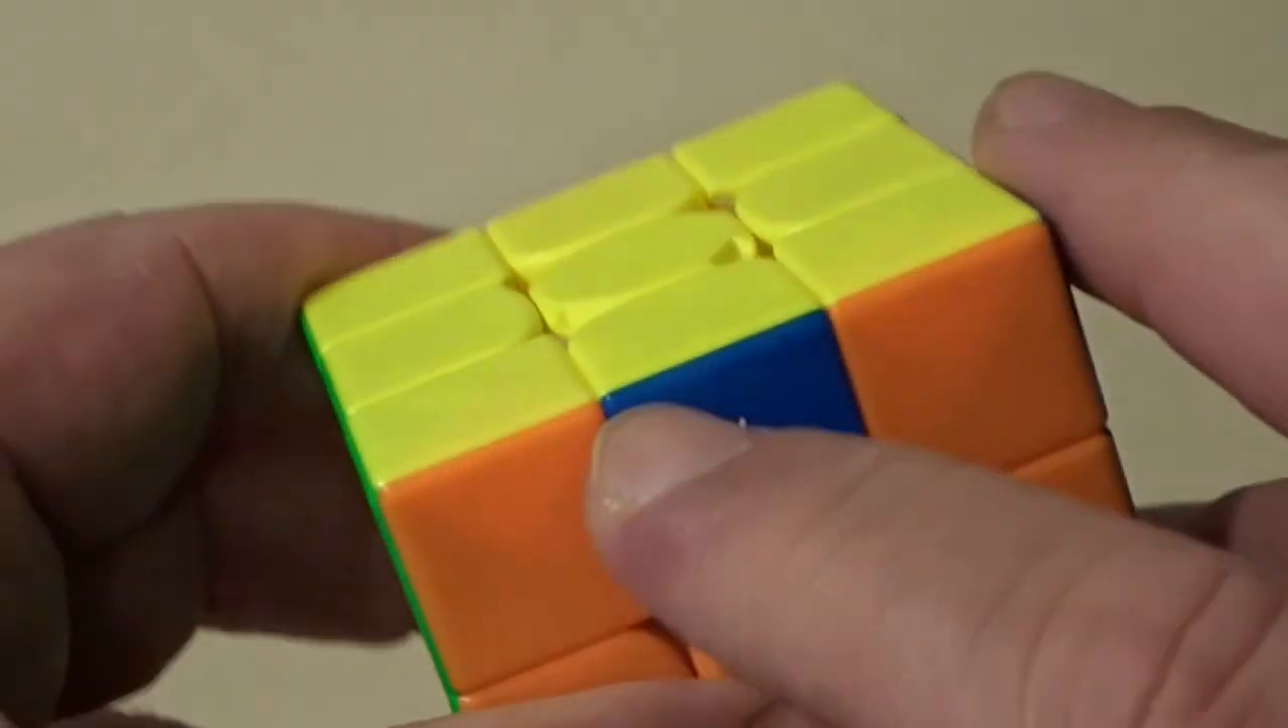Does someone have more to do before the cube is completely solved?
Yes.